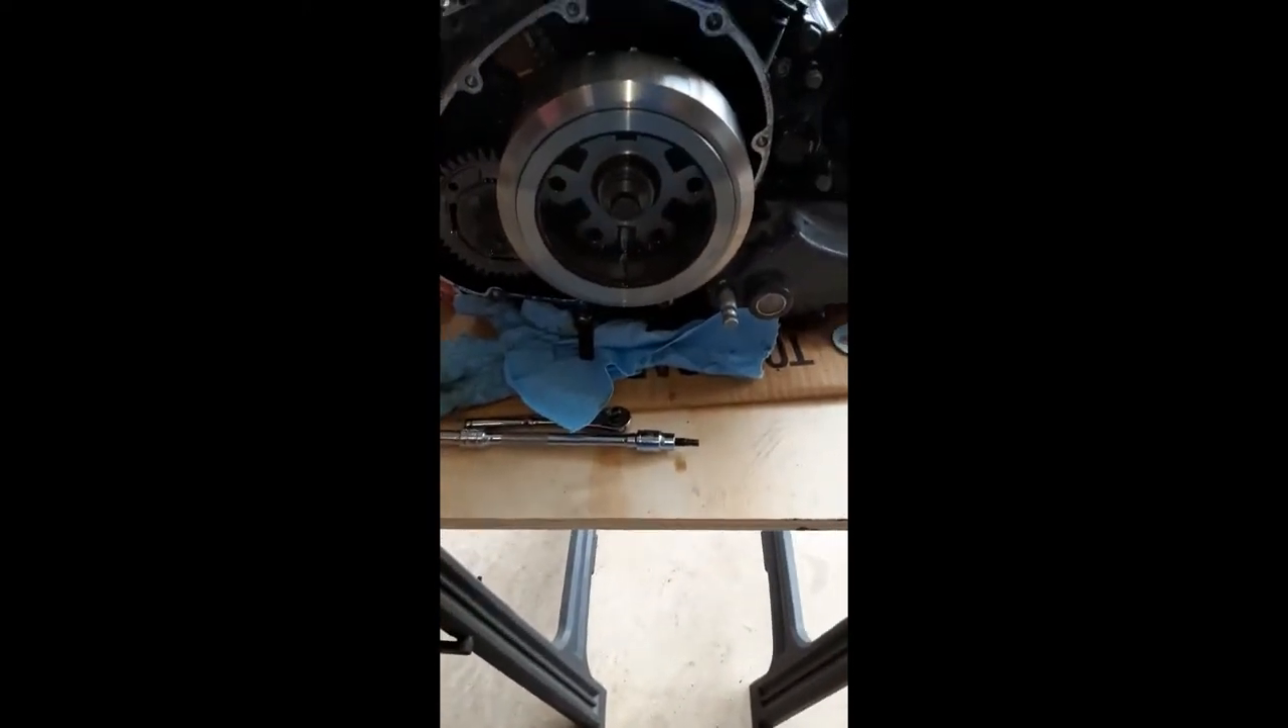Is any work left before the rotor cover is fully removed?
No.